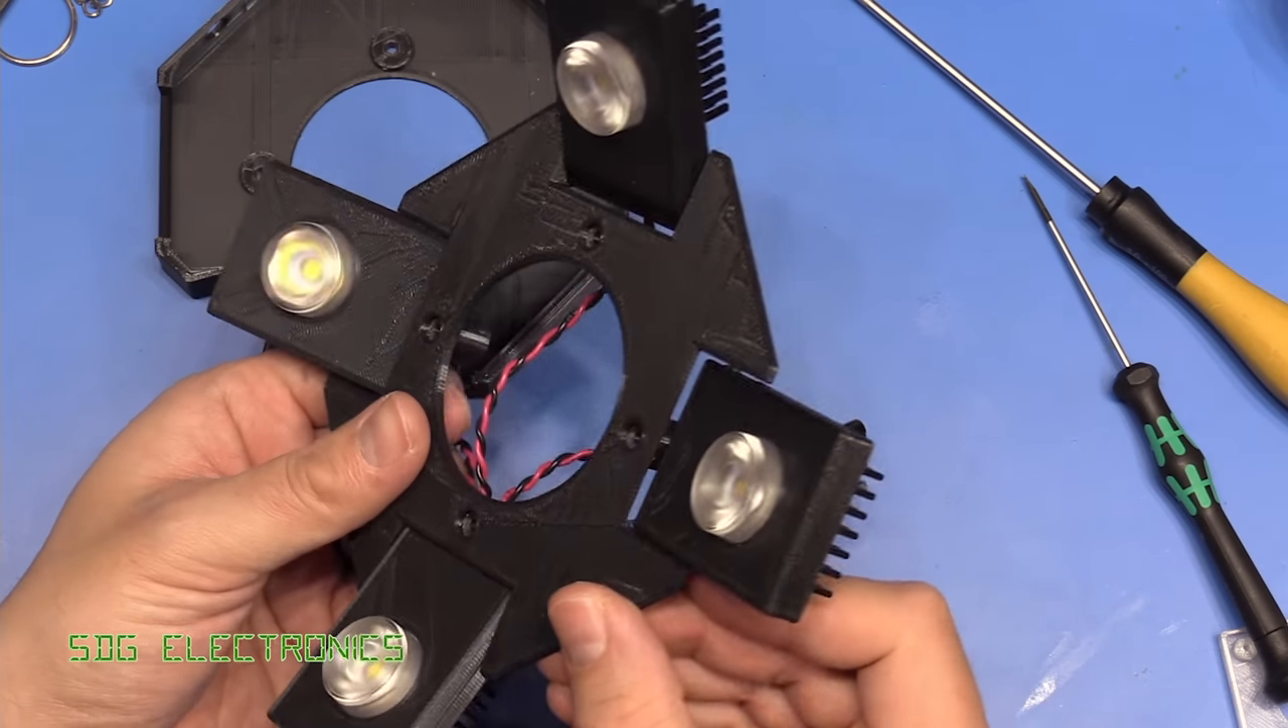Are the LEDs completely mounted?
Yes.